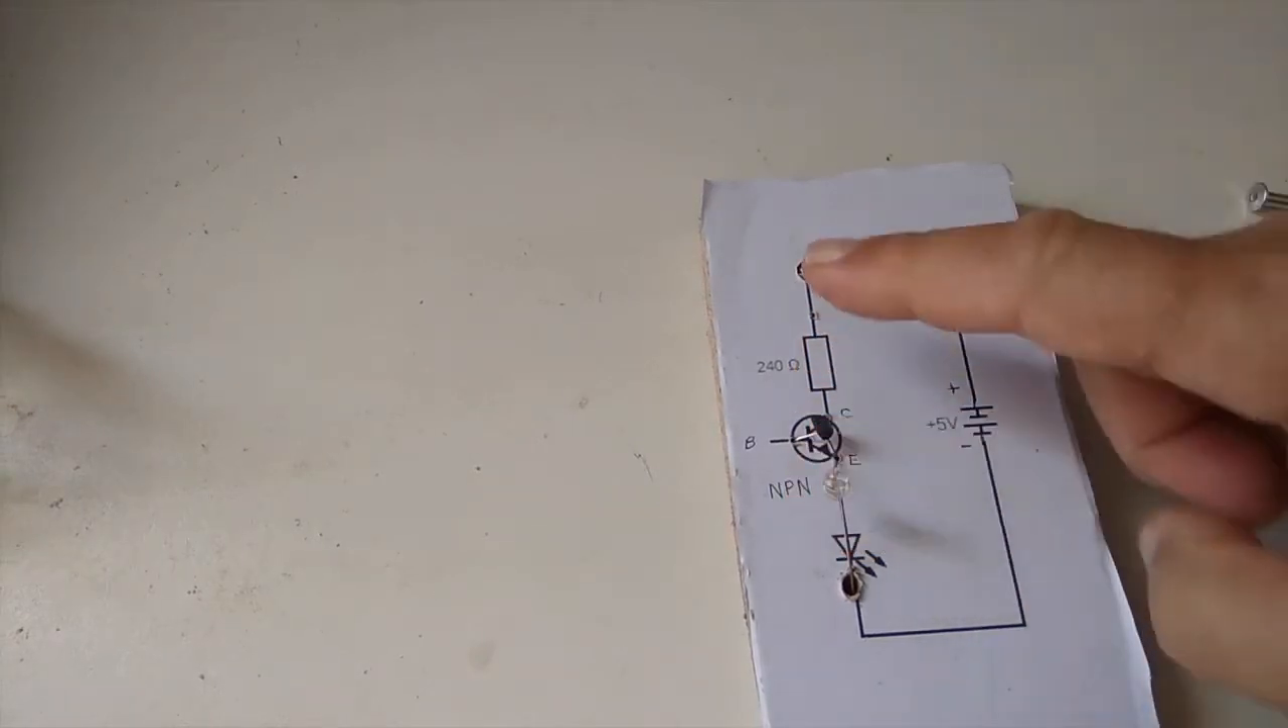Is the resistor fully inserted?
No.